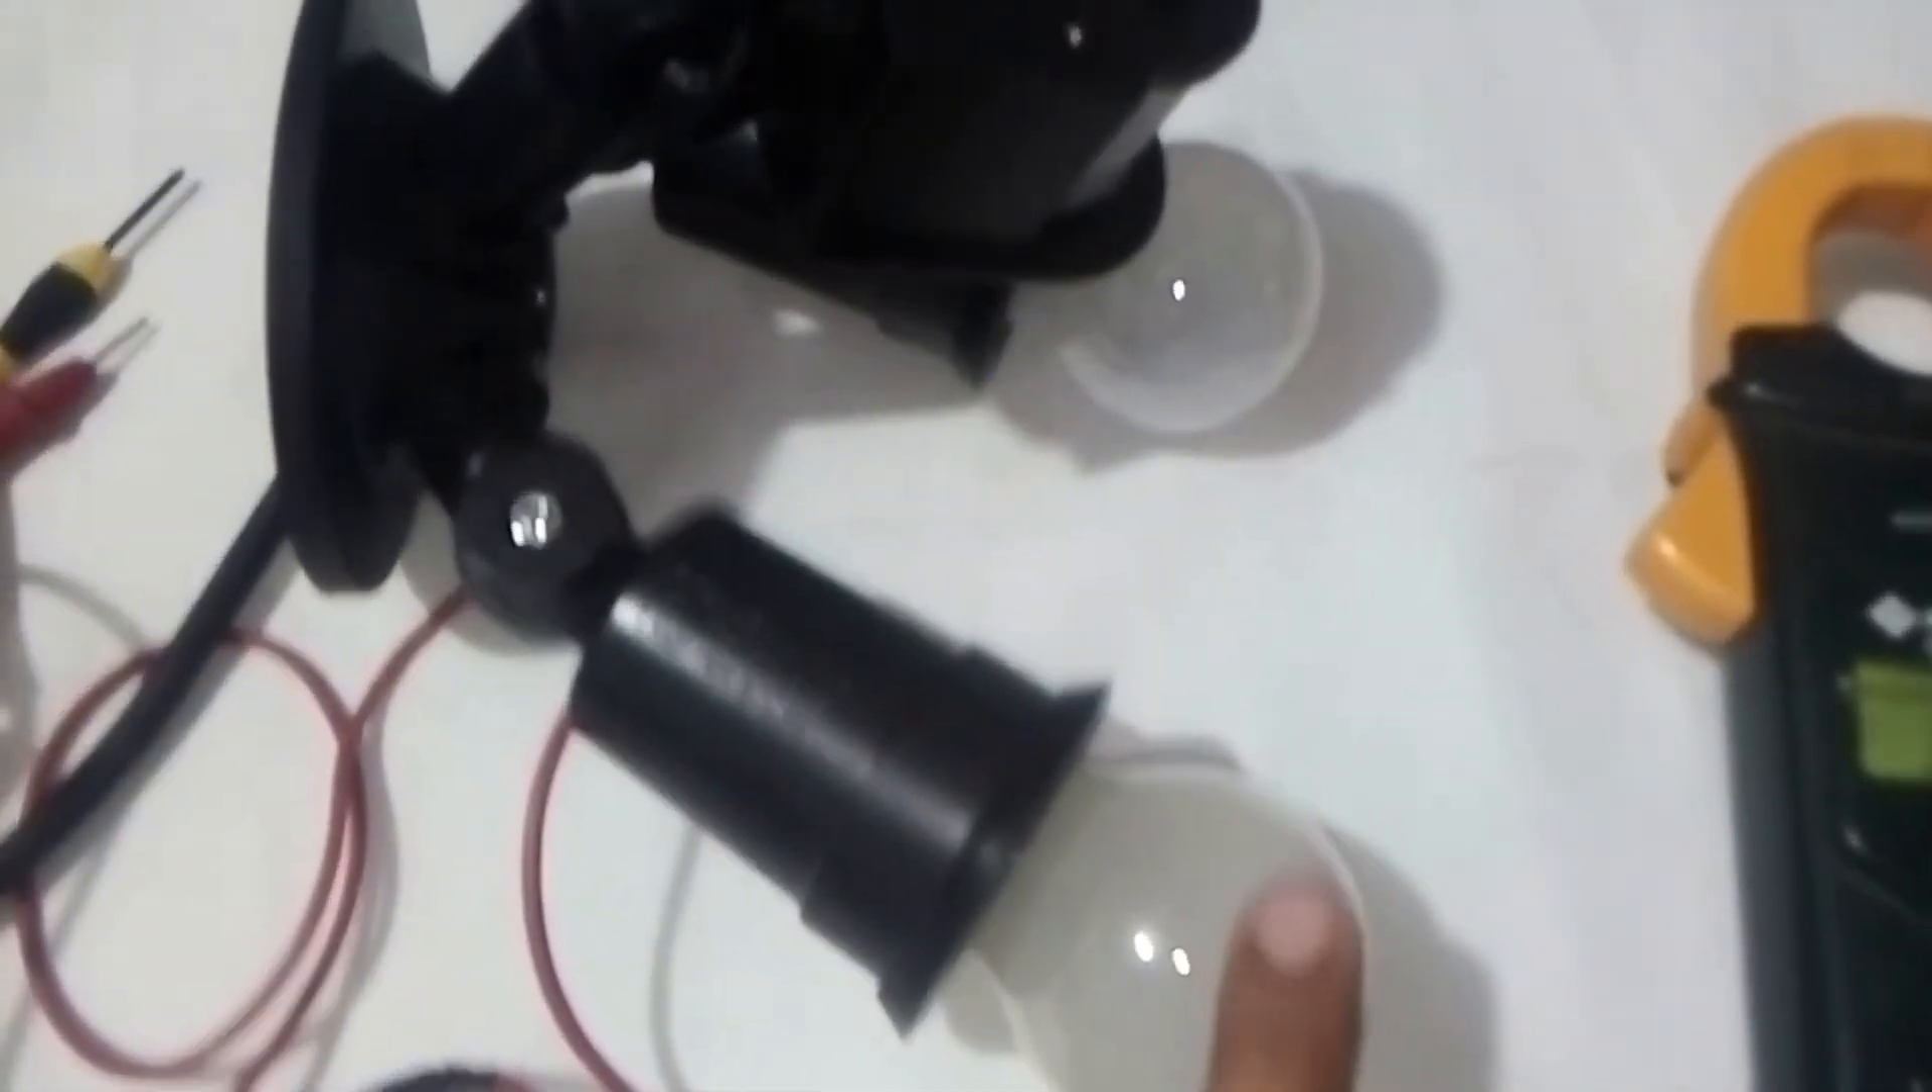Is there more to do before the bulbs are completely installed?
No.